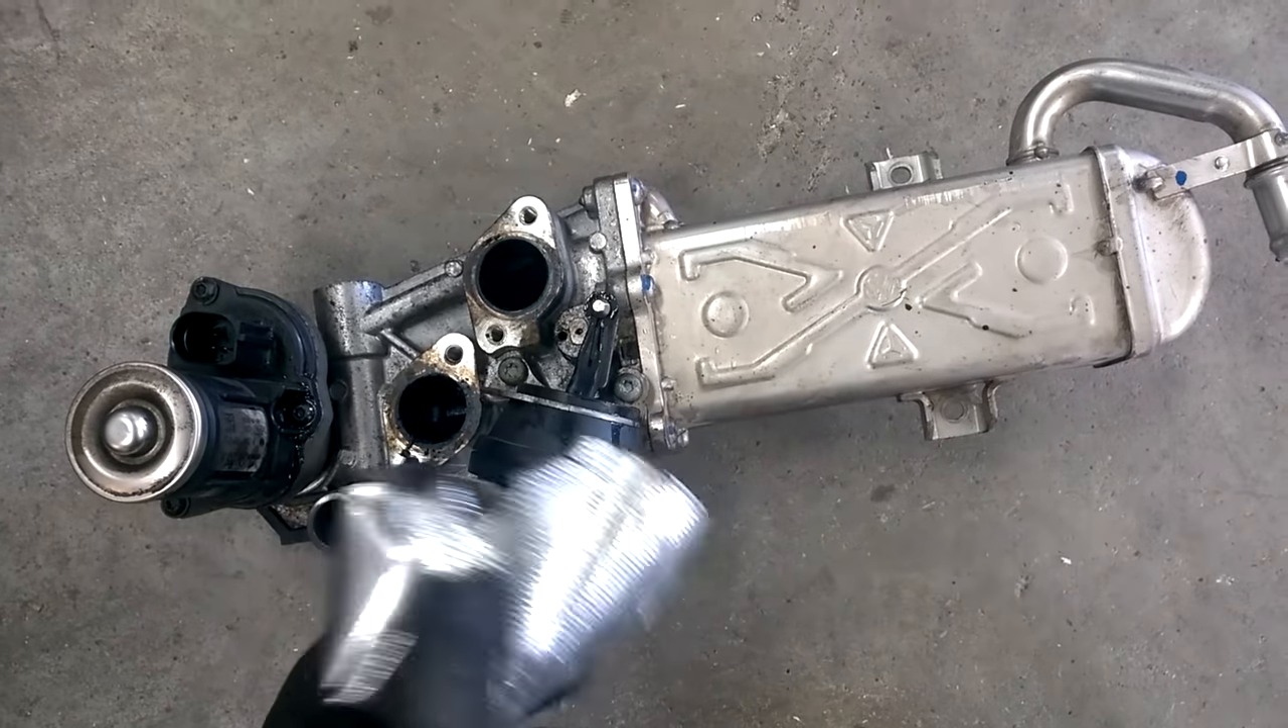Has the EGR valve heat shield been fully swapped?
No.